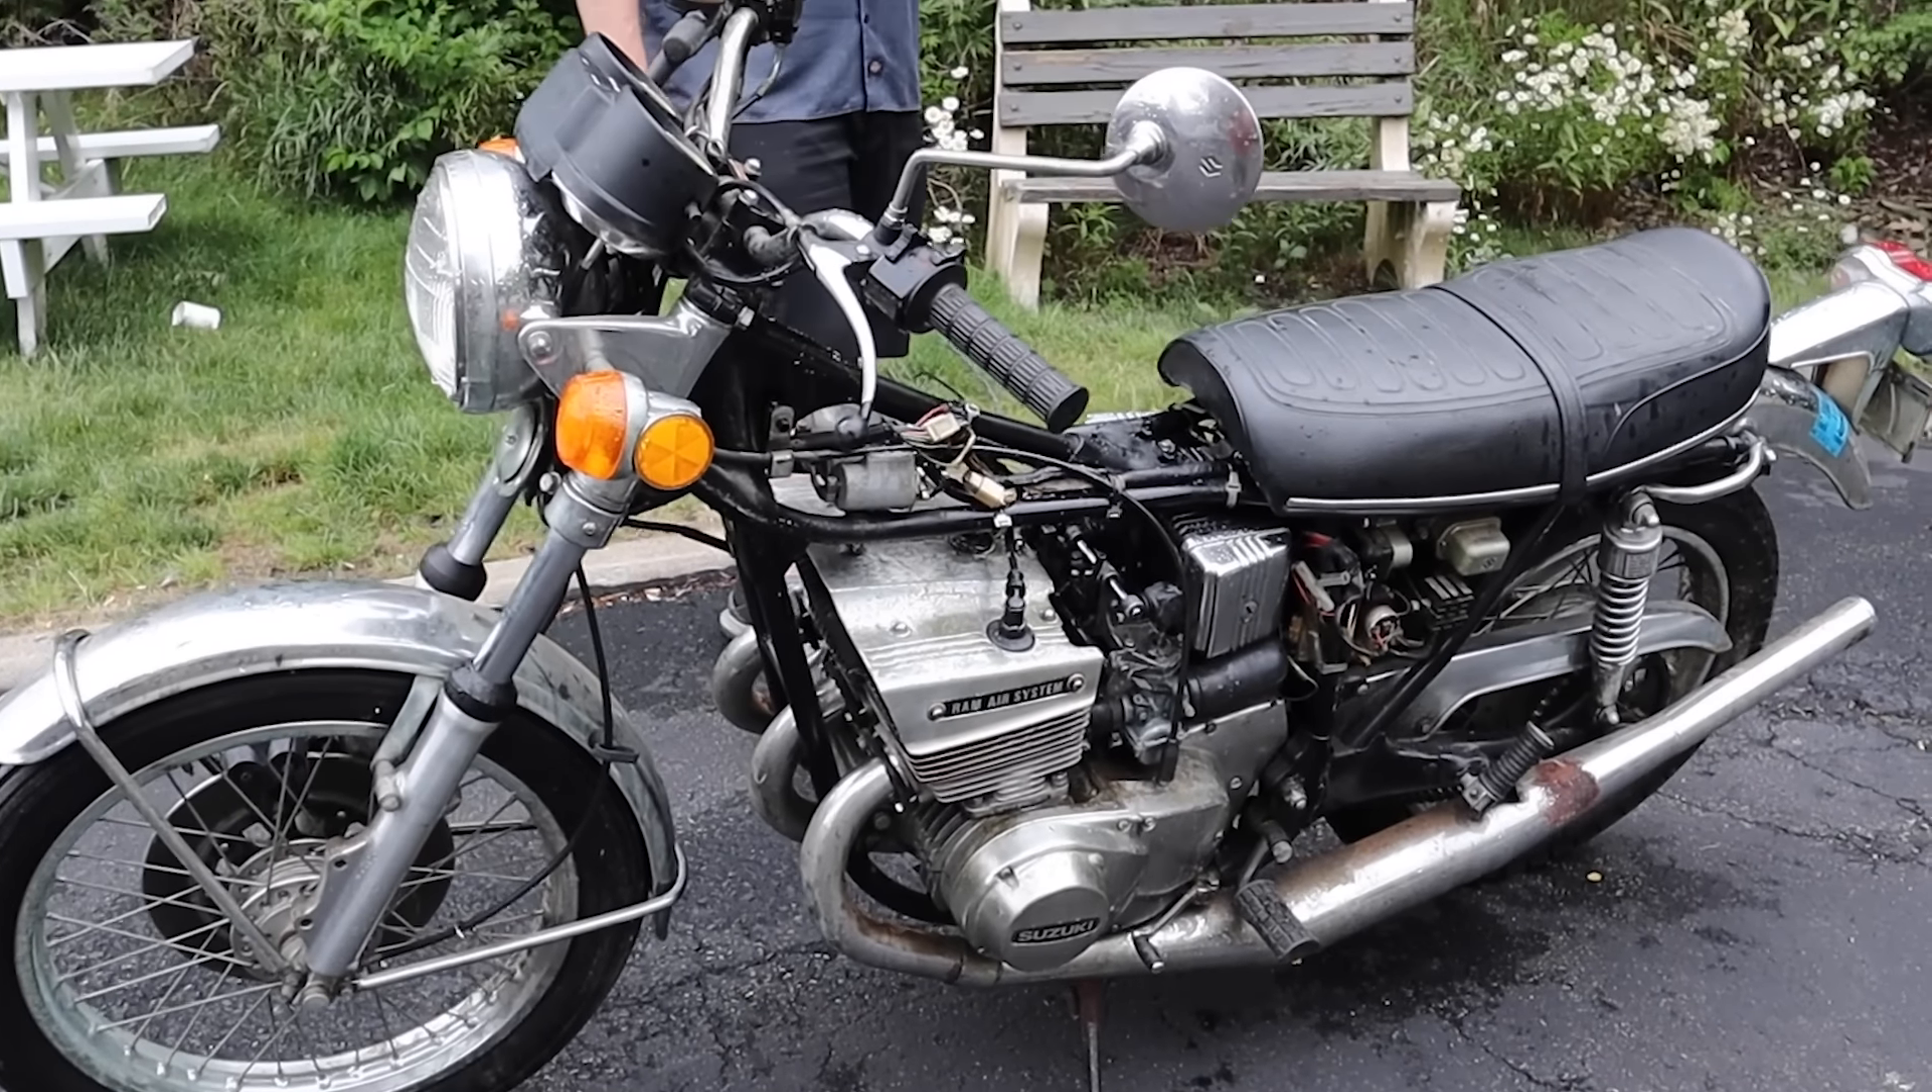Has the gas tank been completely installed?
No.